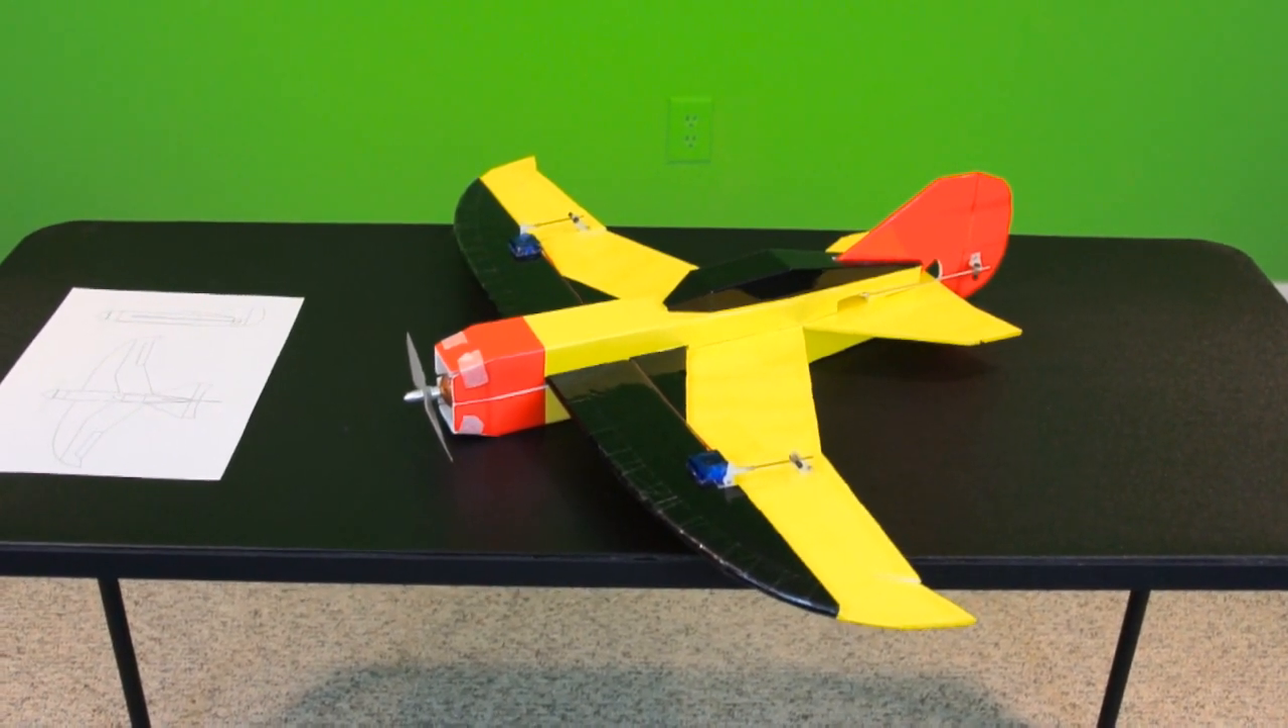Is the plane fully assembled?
Yes.